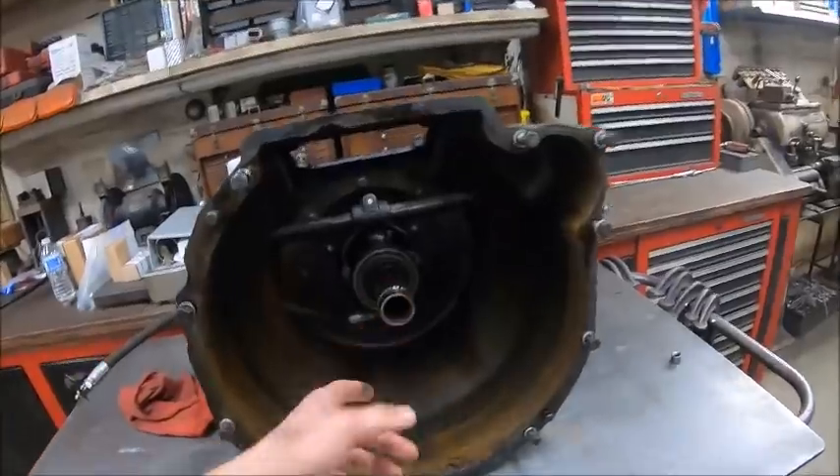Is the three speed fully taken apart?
No.